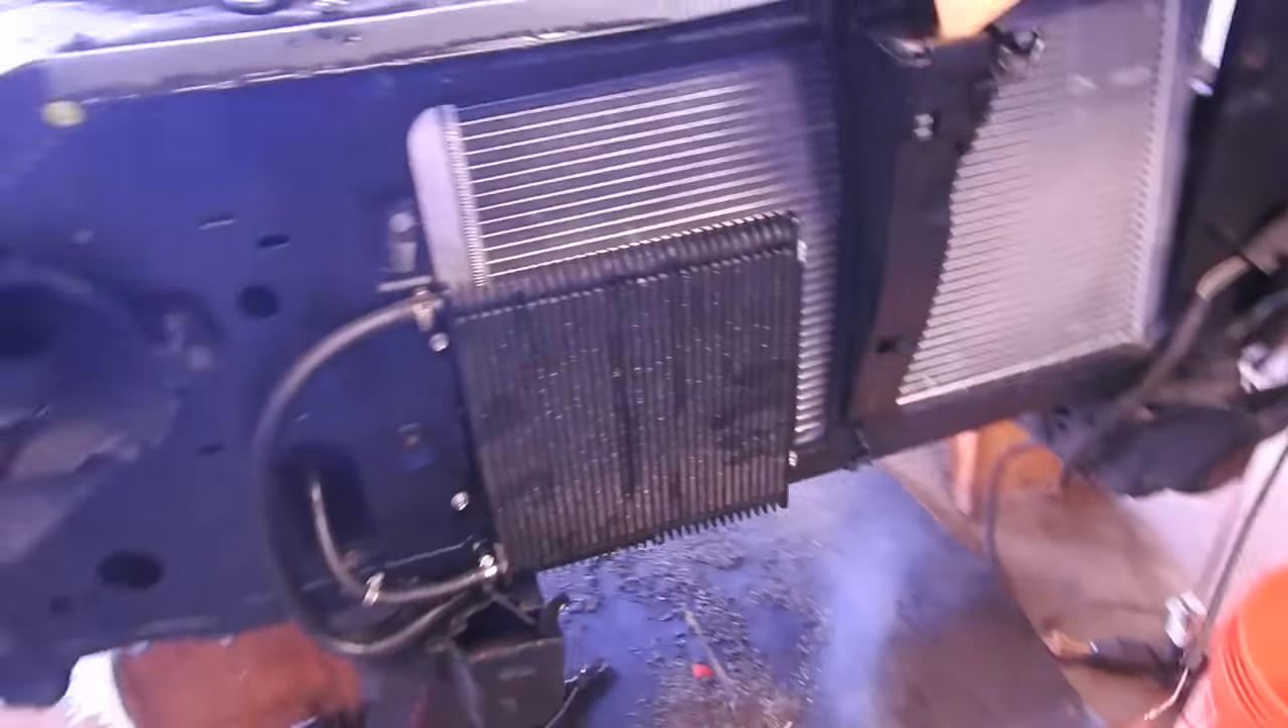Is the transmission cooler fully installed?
Yes.